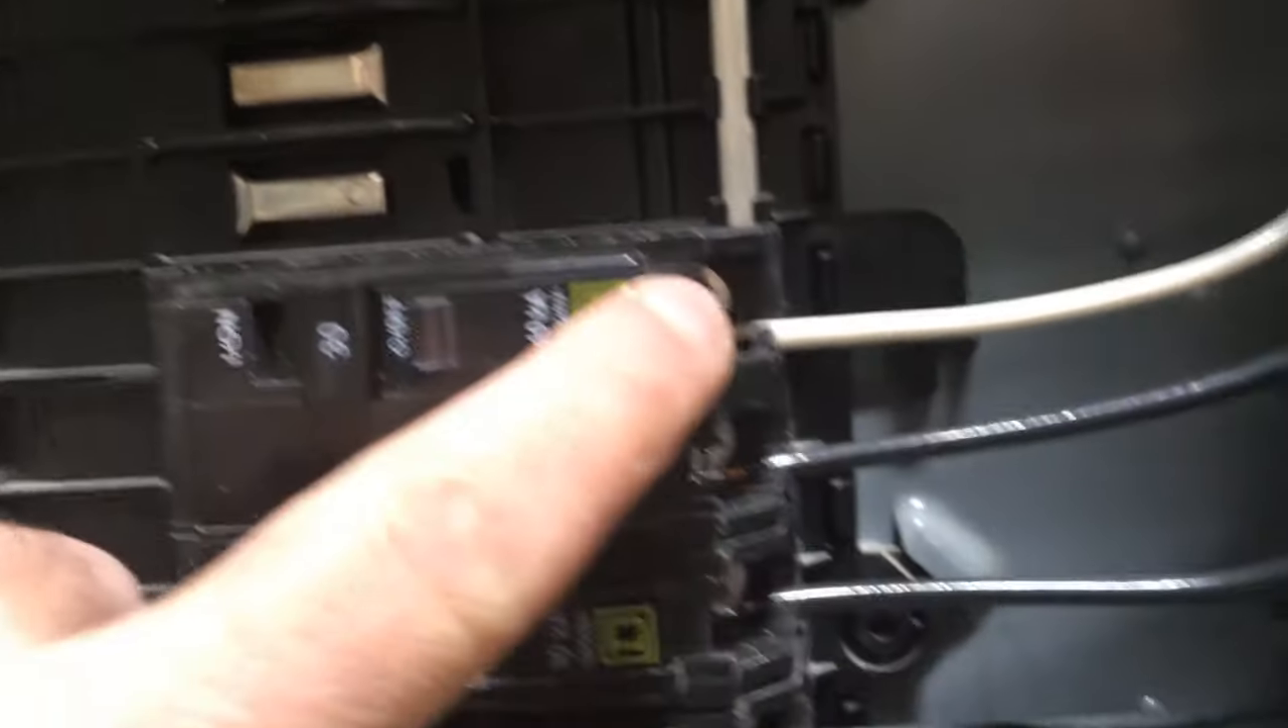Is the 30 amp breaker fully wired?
Yes.